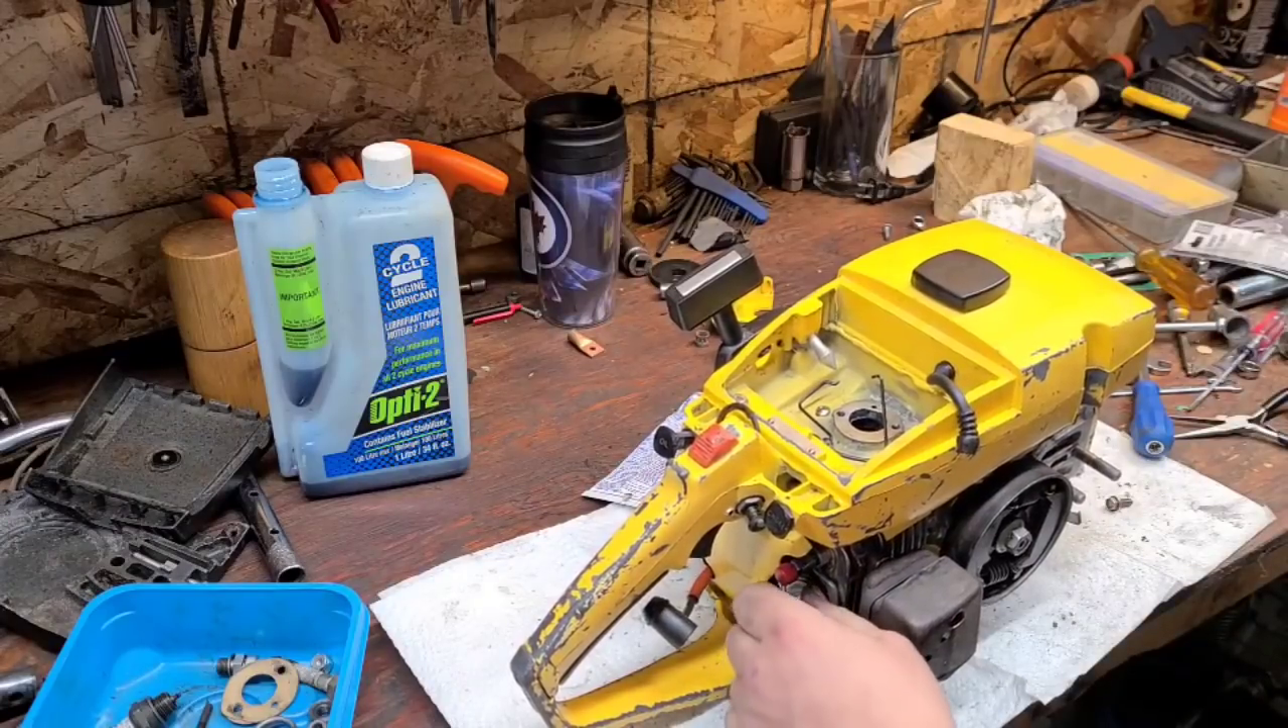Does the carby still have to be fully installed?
Yes.